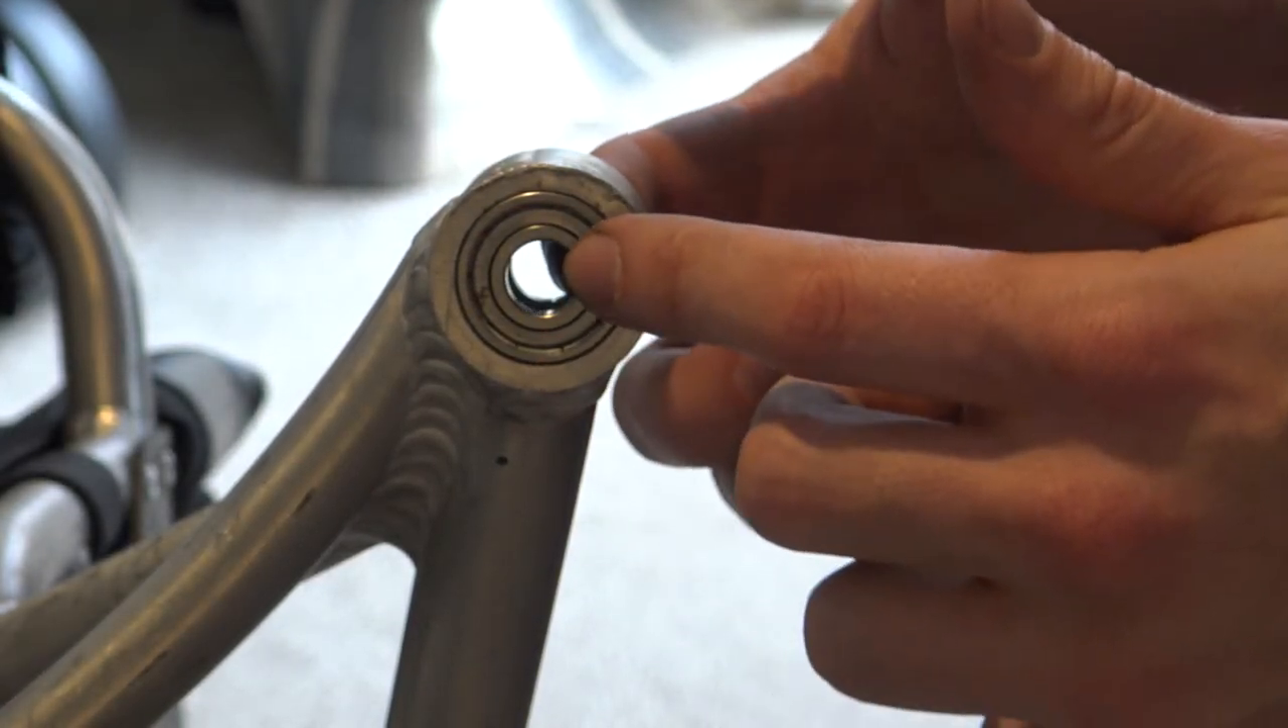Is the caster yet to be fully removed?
No.